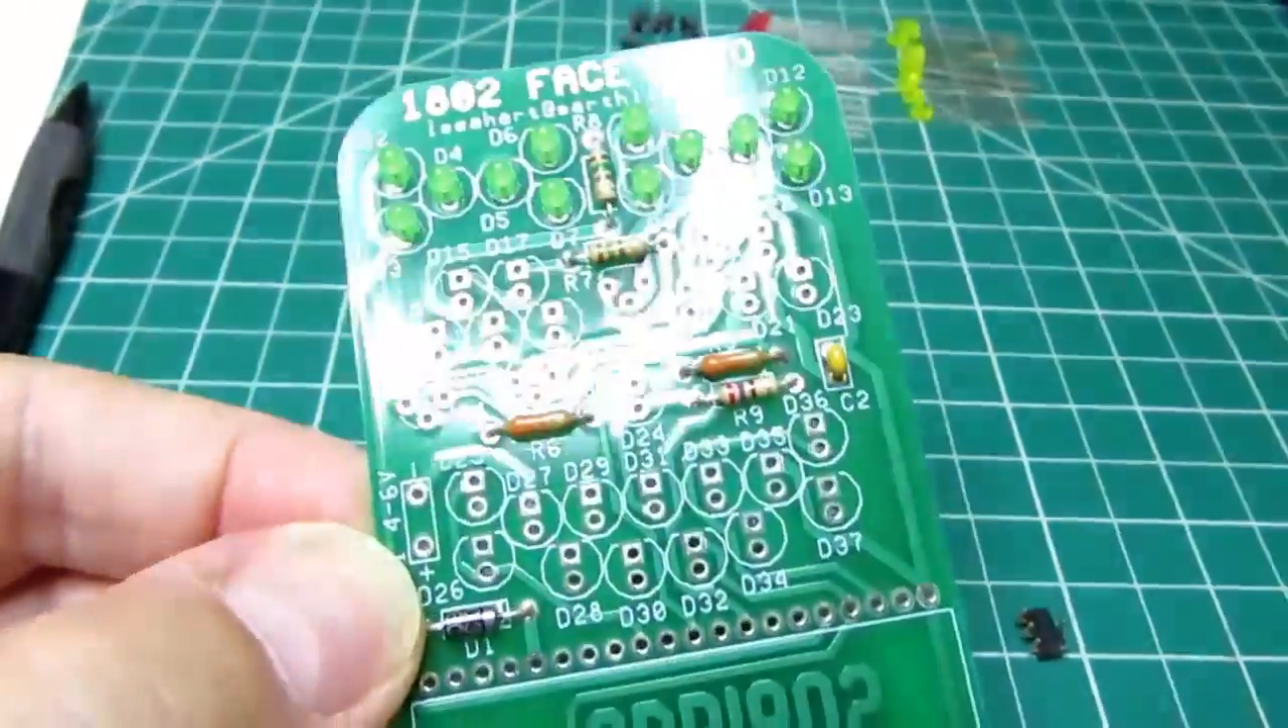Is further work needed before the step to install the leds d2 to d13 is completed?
No.